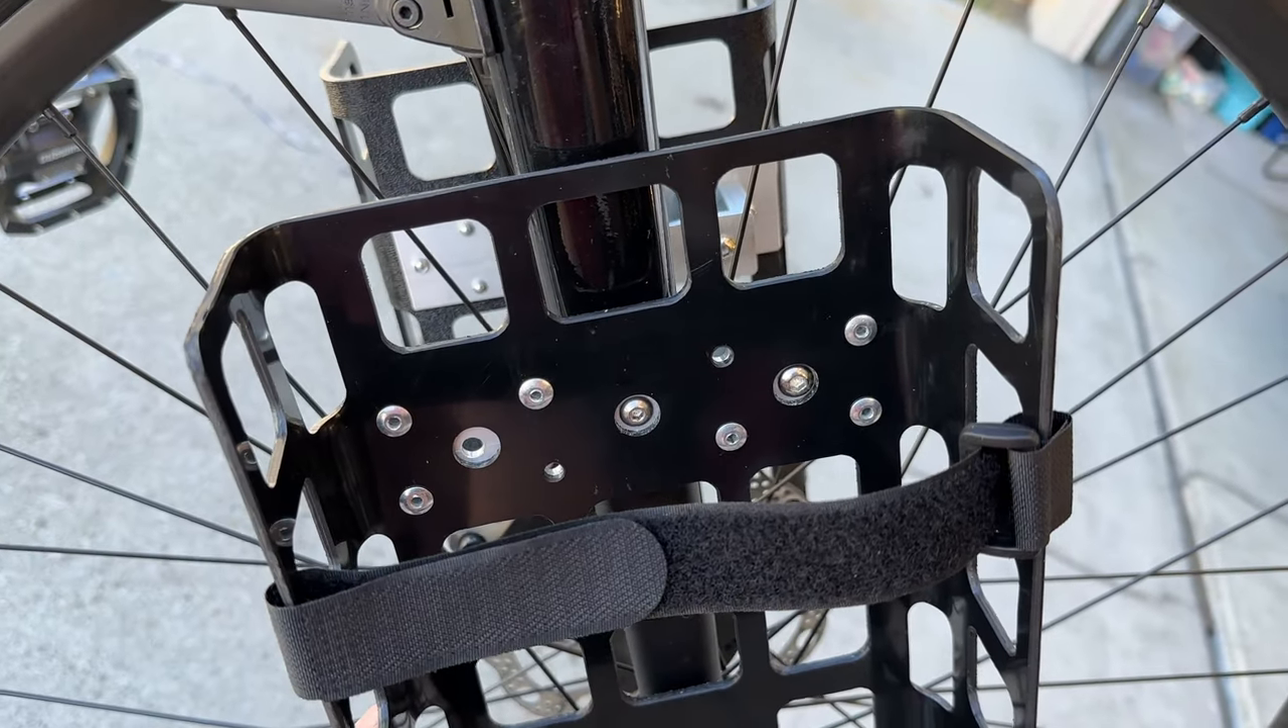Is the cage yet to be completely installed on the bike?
No.